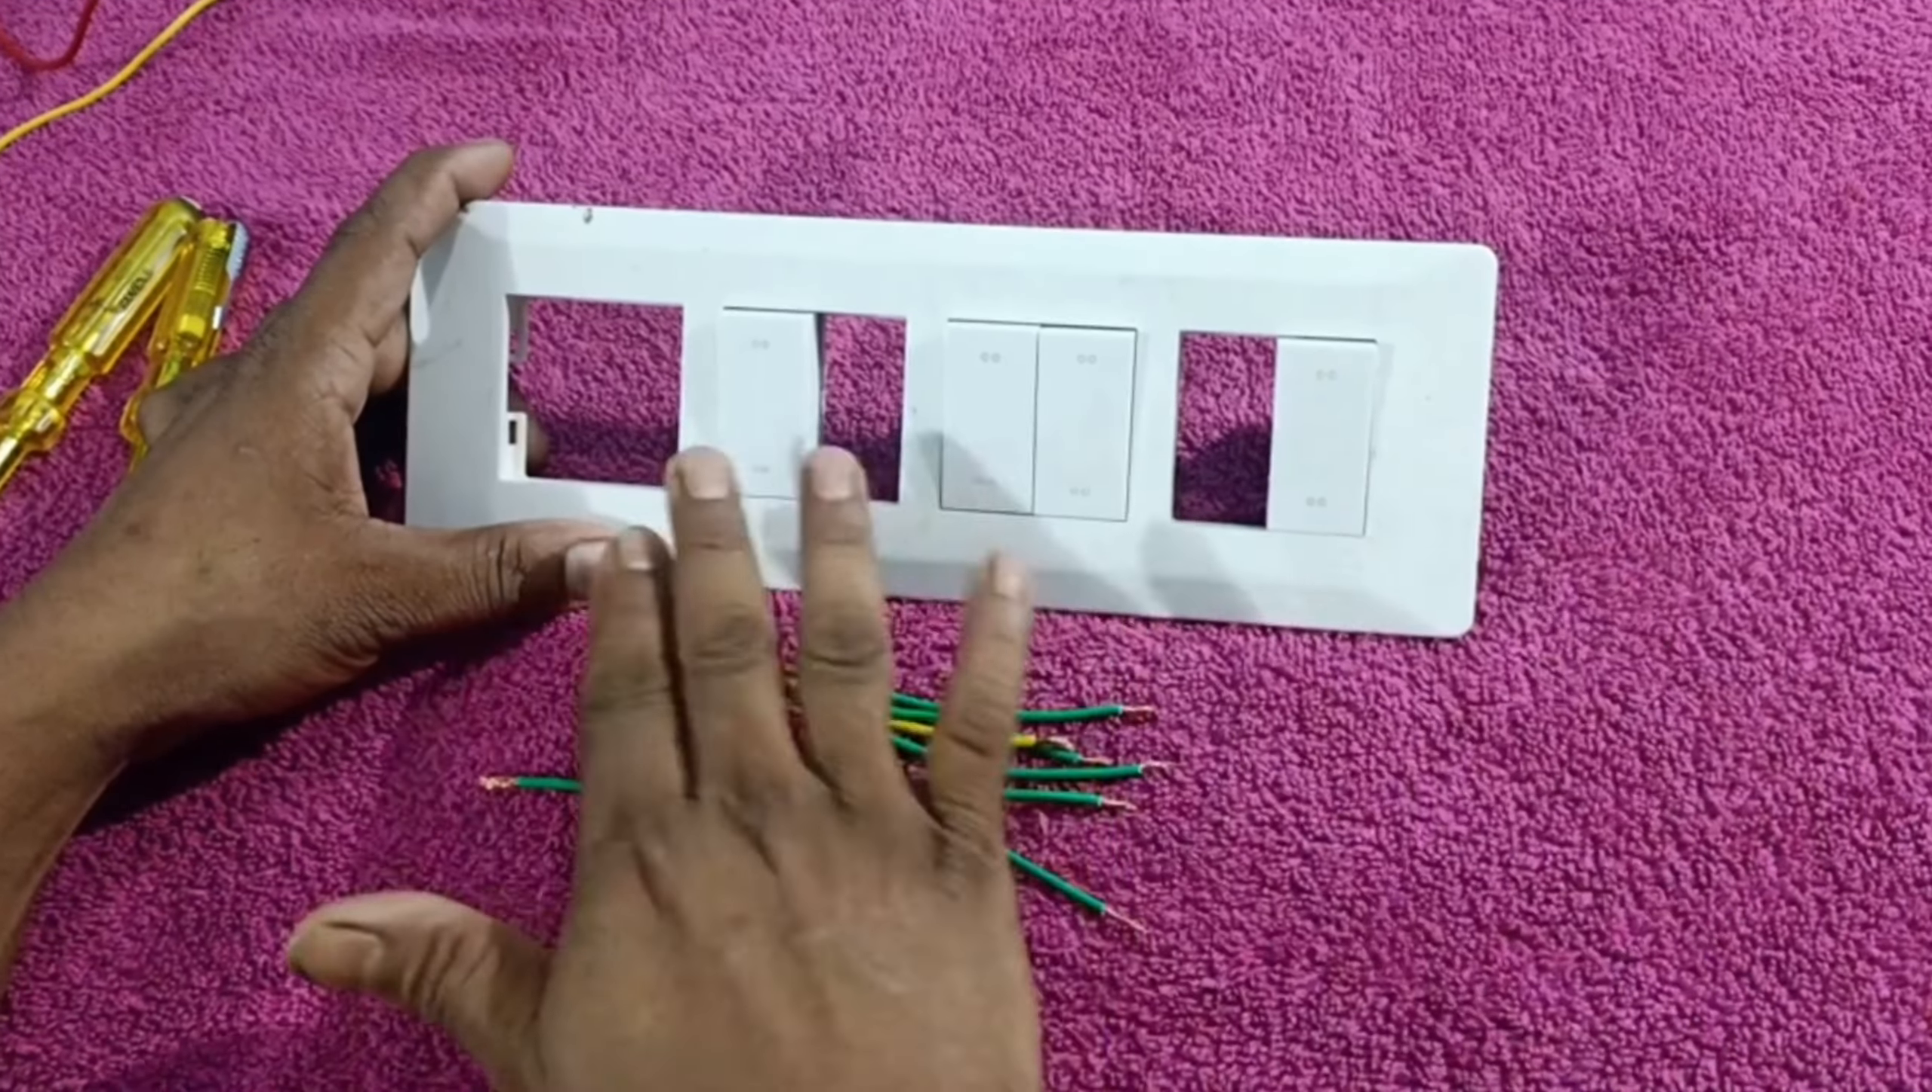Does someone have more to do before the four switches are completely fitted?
No.